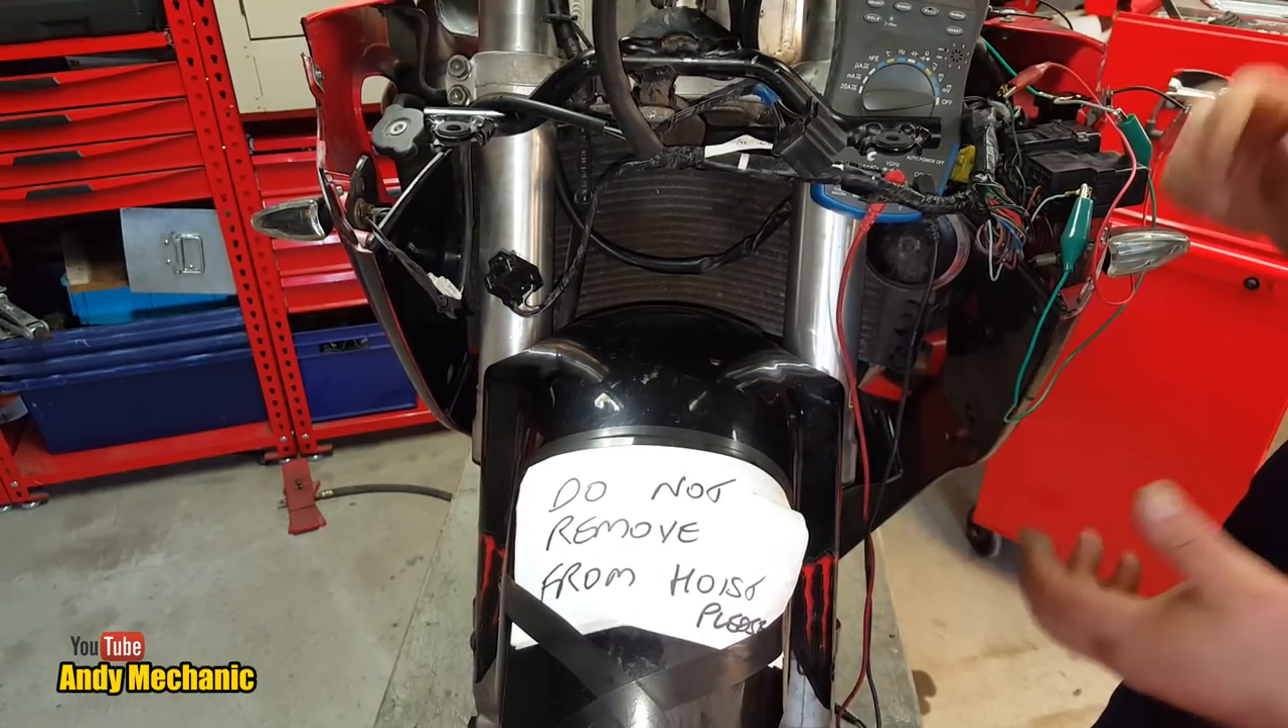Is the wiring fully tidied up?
No.